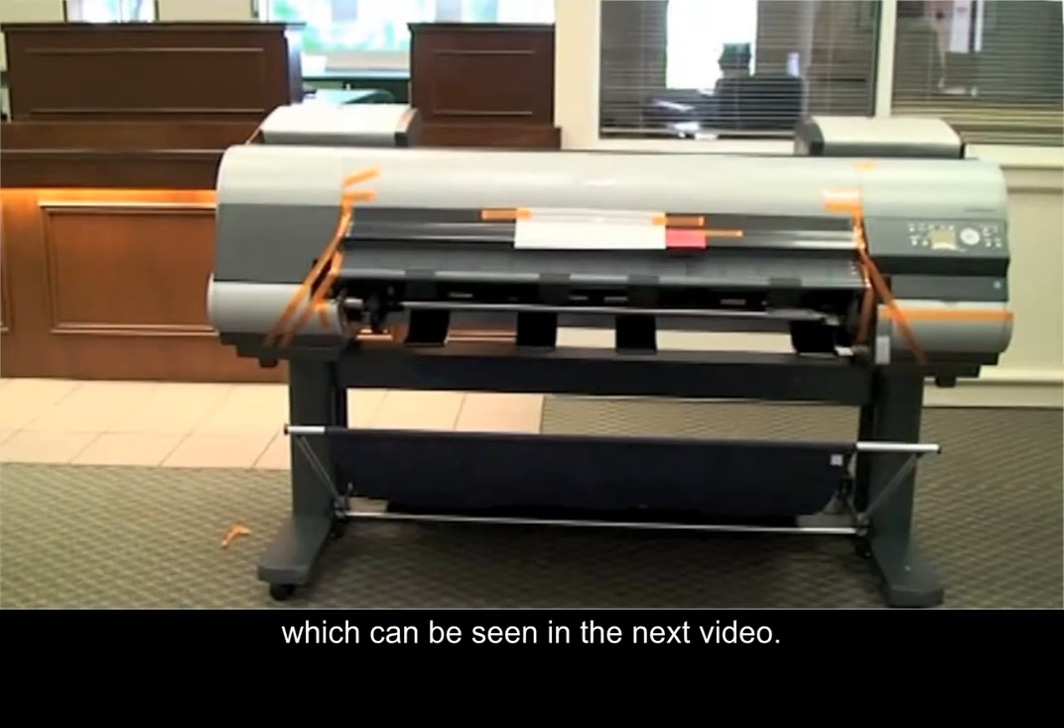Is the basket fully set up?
Yes.